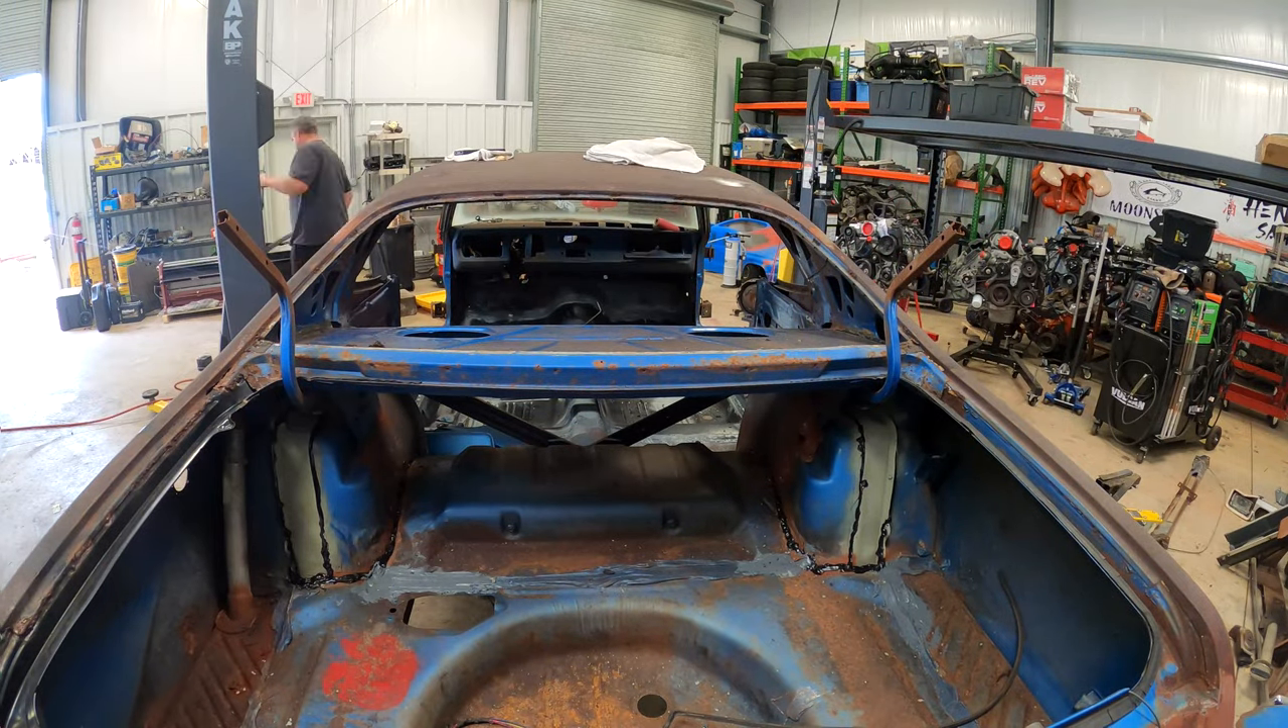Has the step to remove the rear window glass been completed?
Yes.